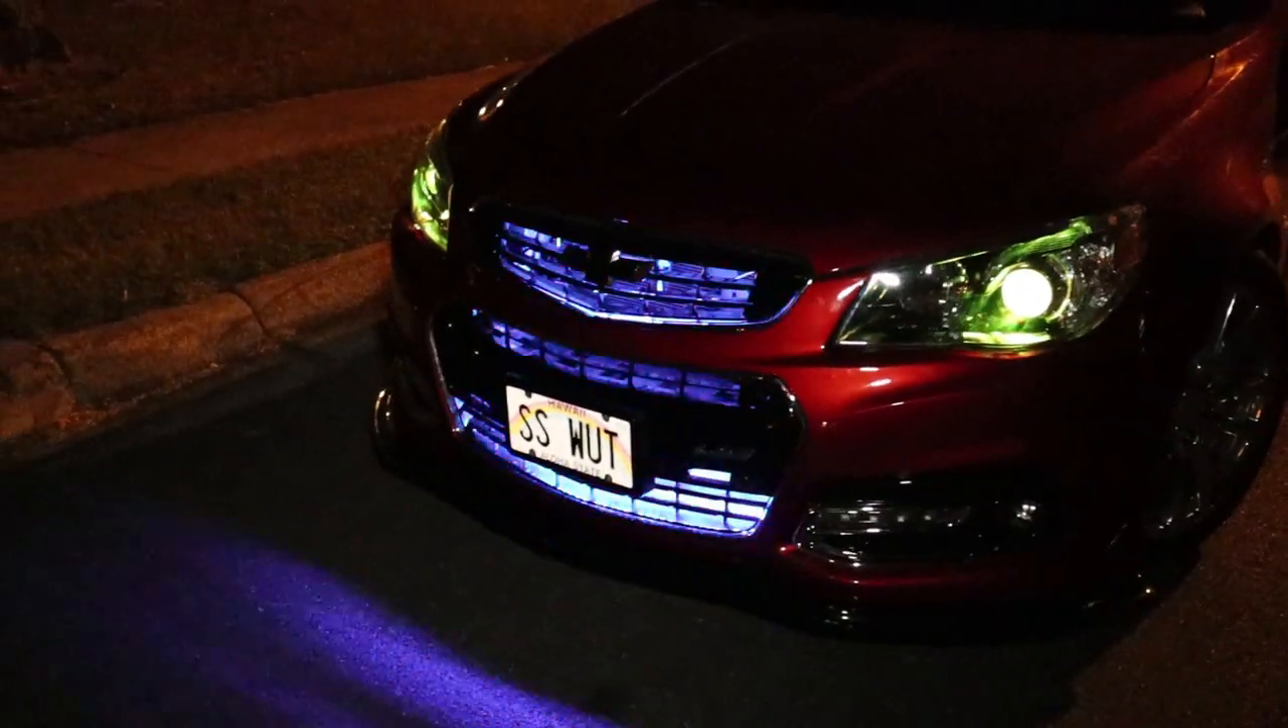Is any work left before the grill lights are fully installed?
No.